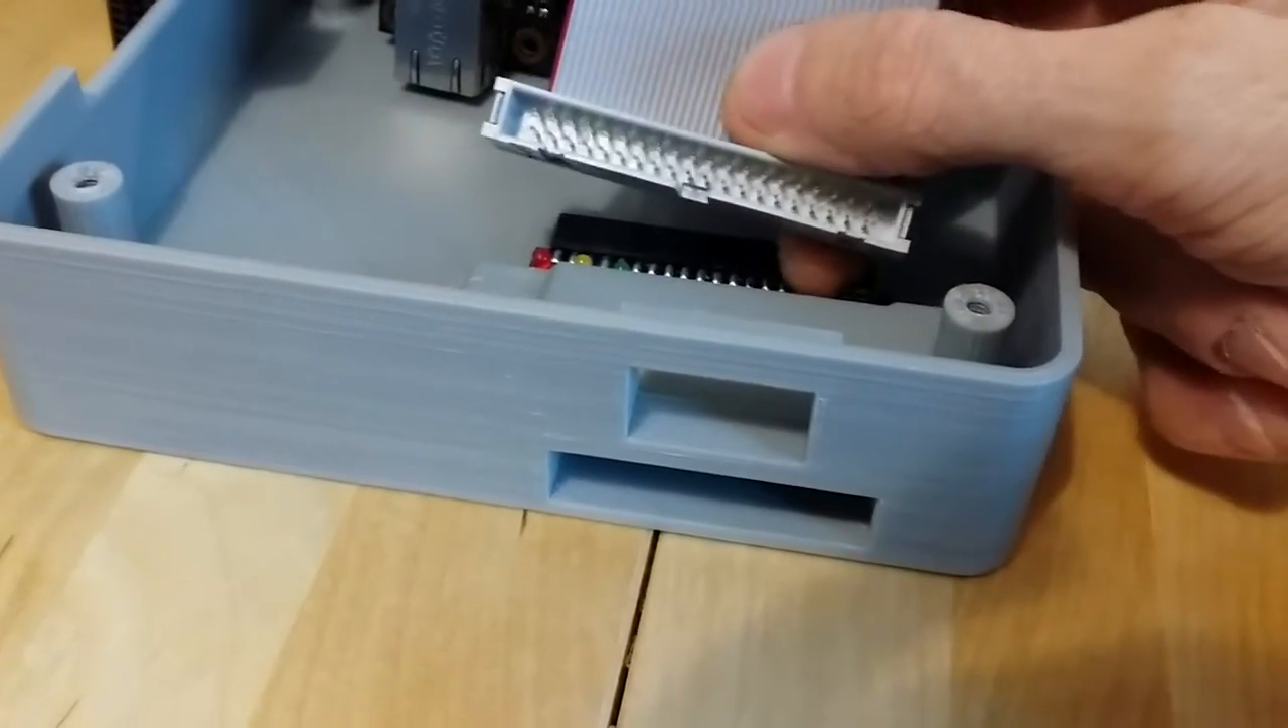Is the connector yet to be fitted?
Yes.